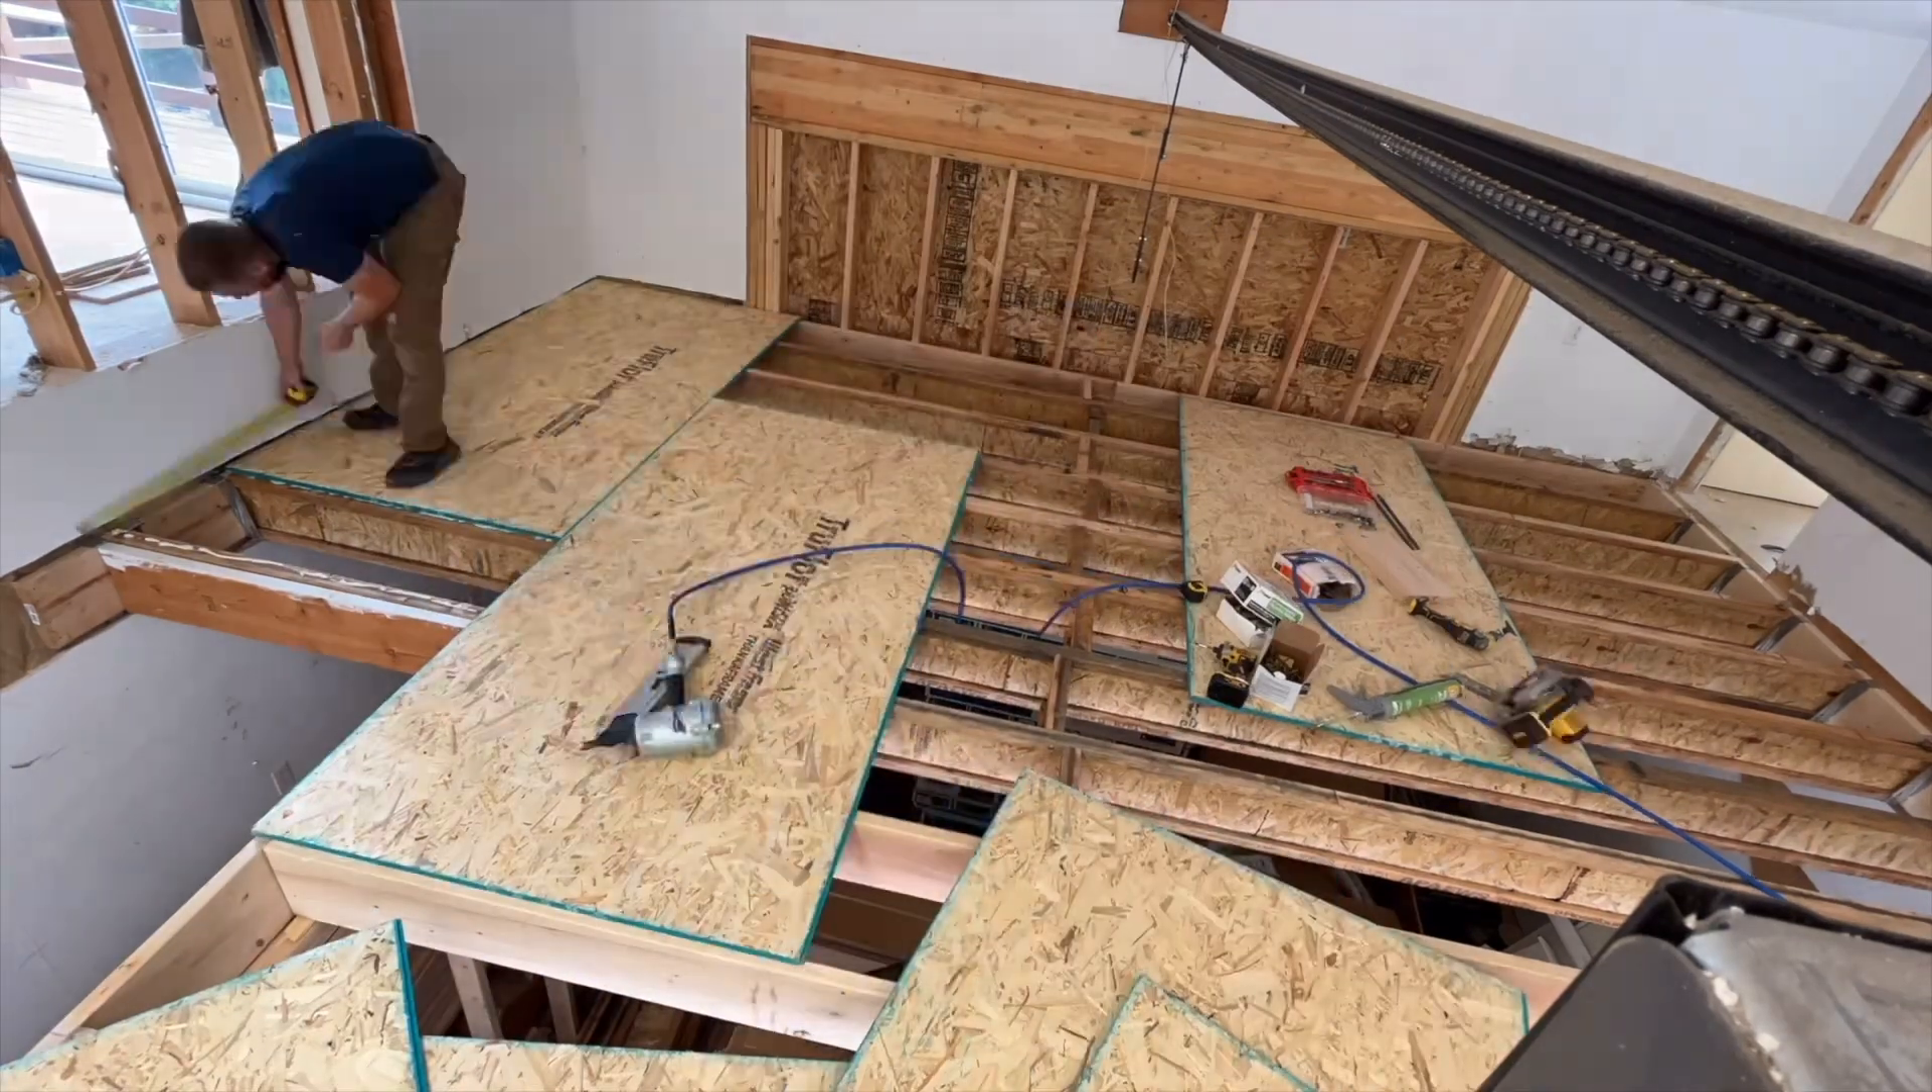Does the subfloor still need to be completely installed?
Yes.